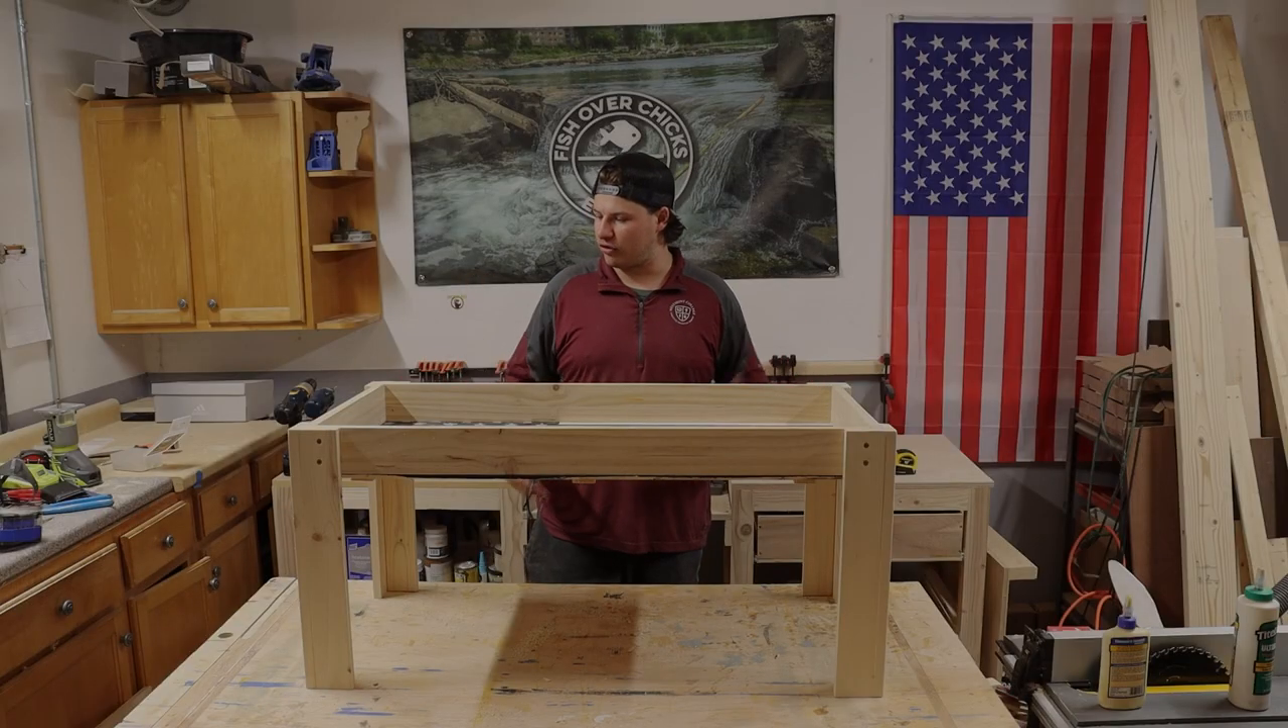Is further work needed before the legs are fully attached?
No.